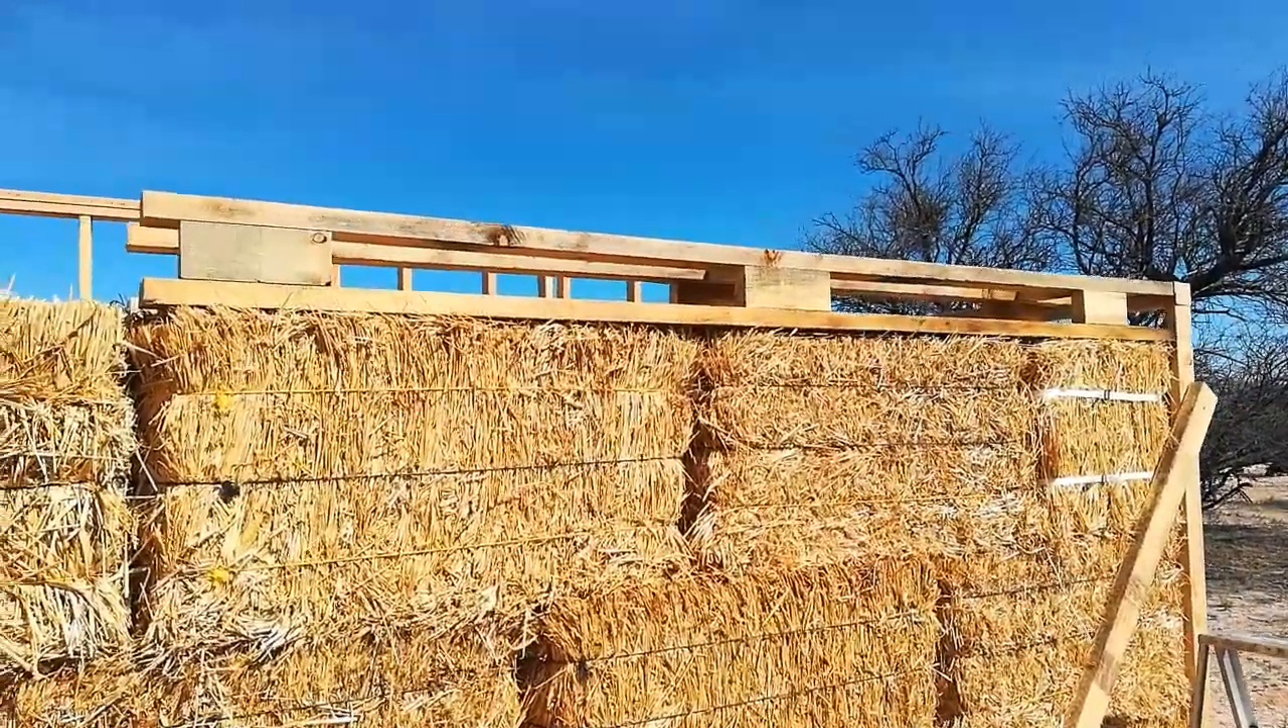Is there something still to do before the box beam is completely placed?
No.